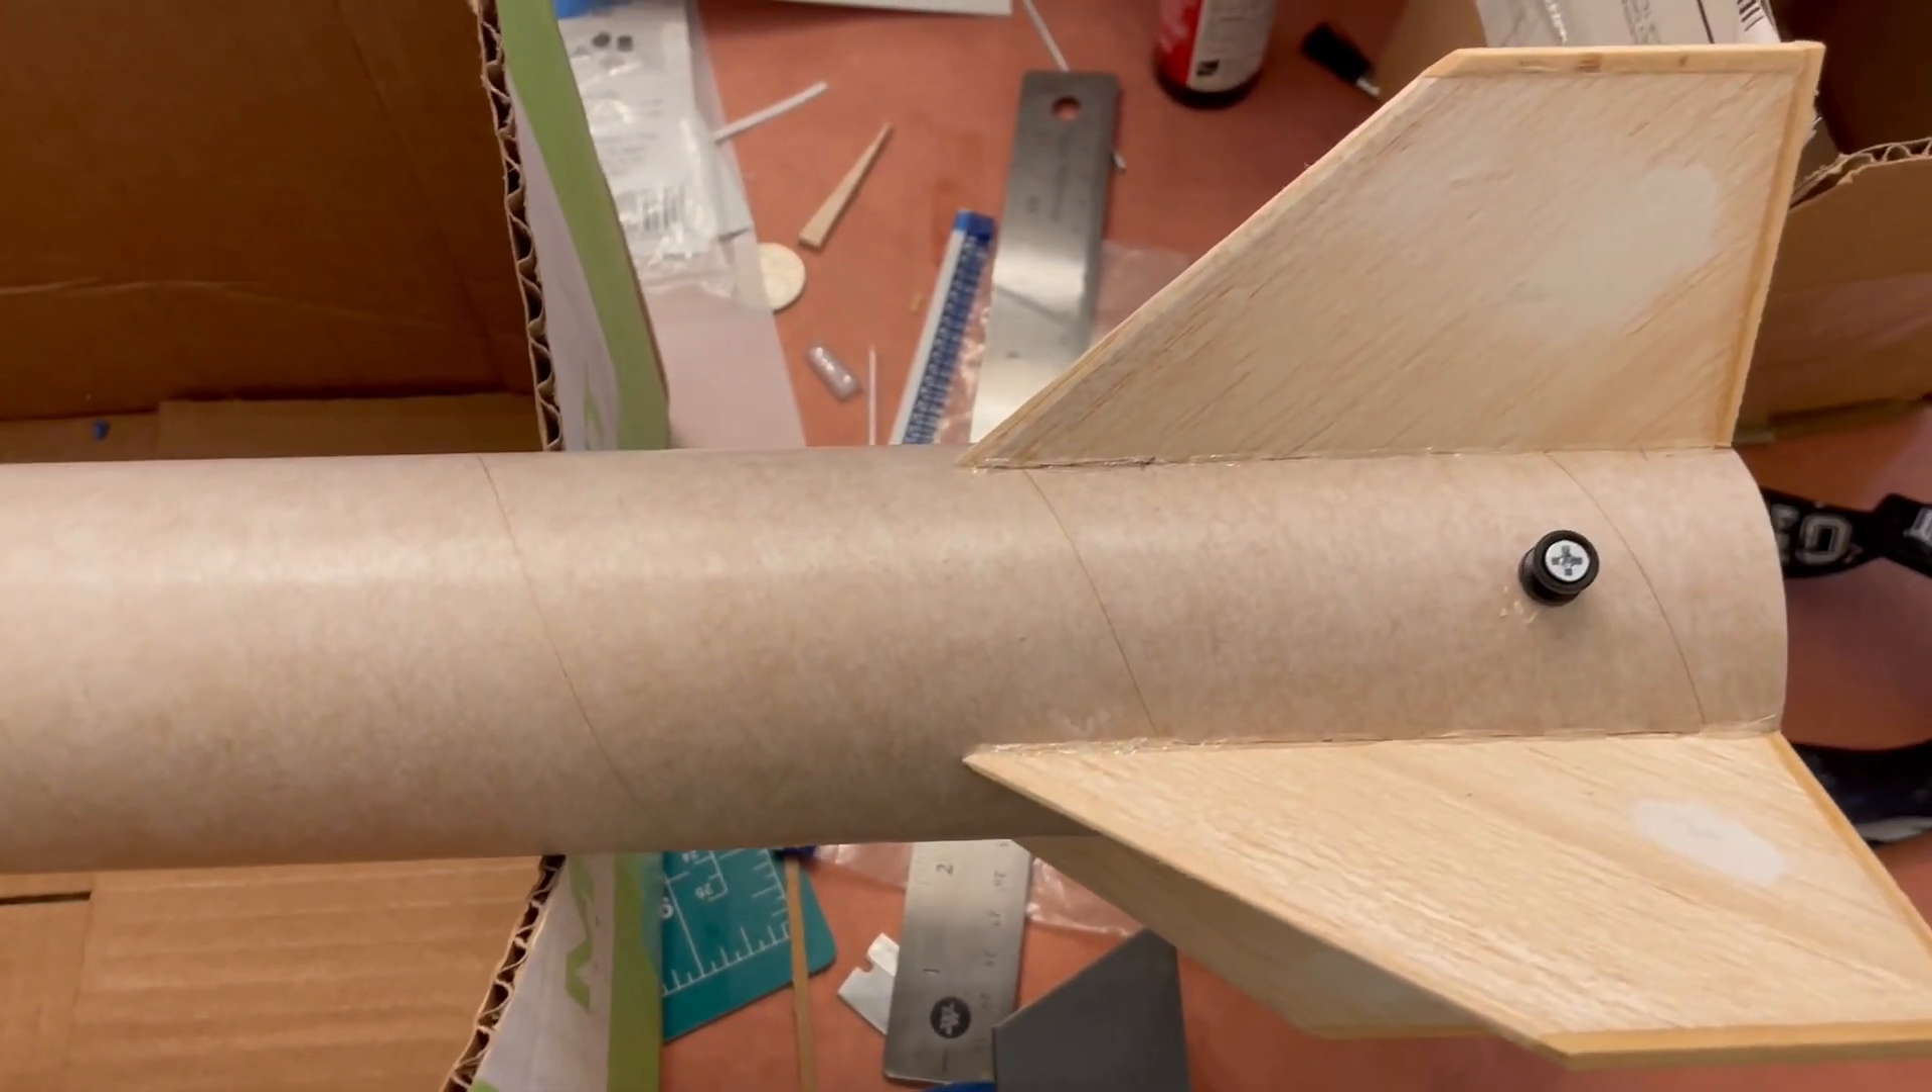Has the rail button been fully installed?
Yes.